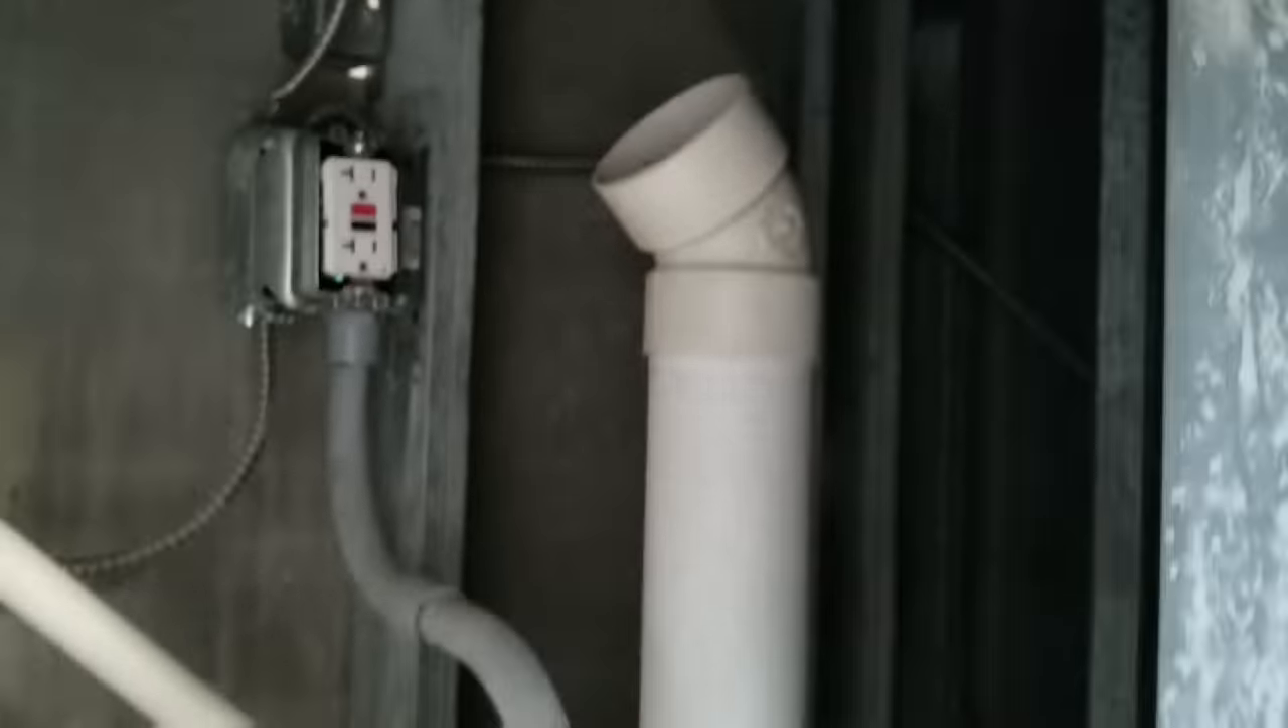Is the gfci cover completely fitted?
No.